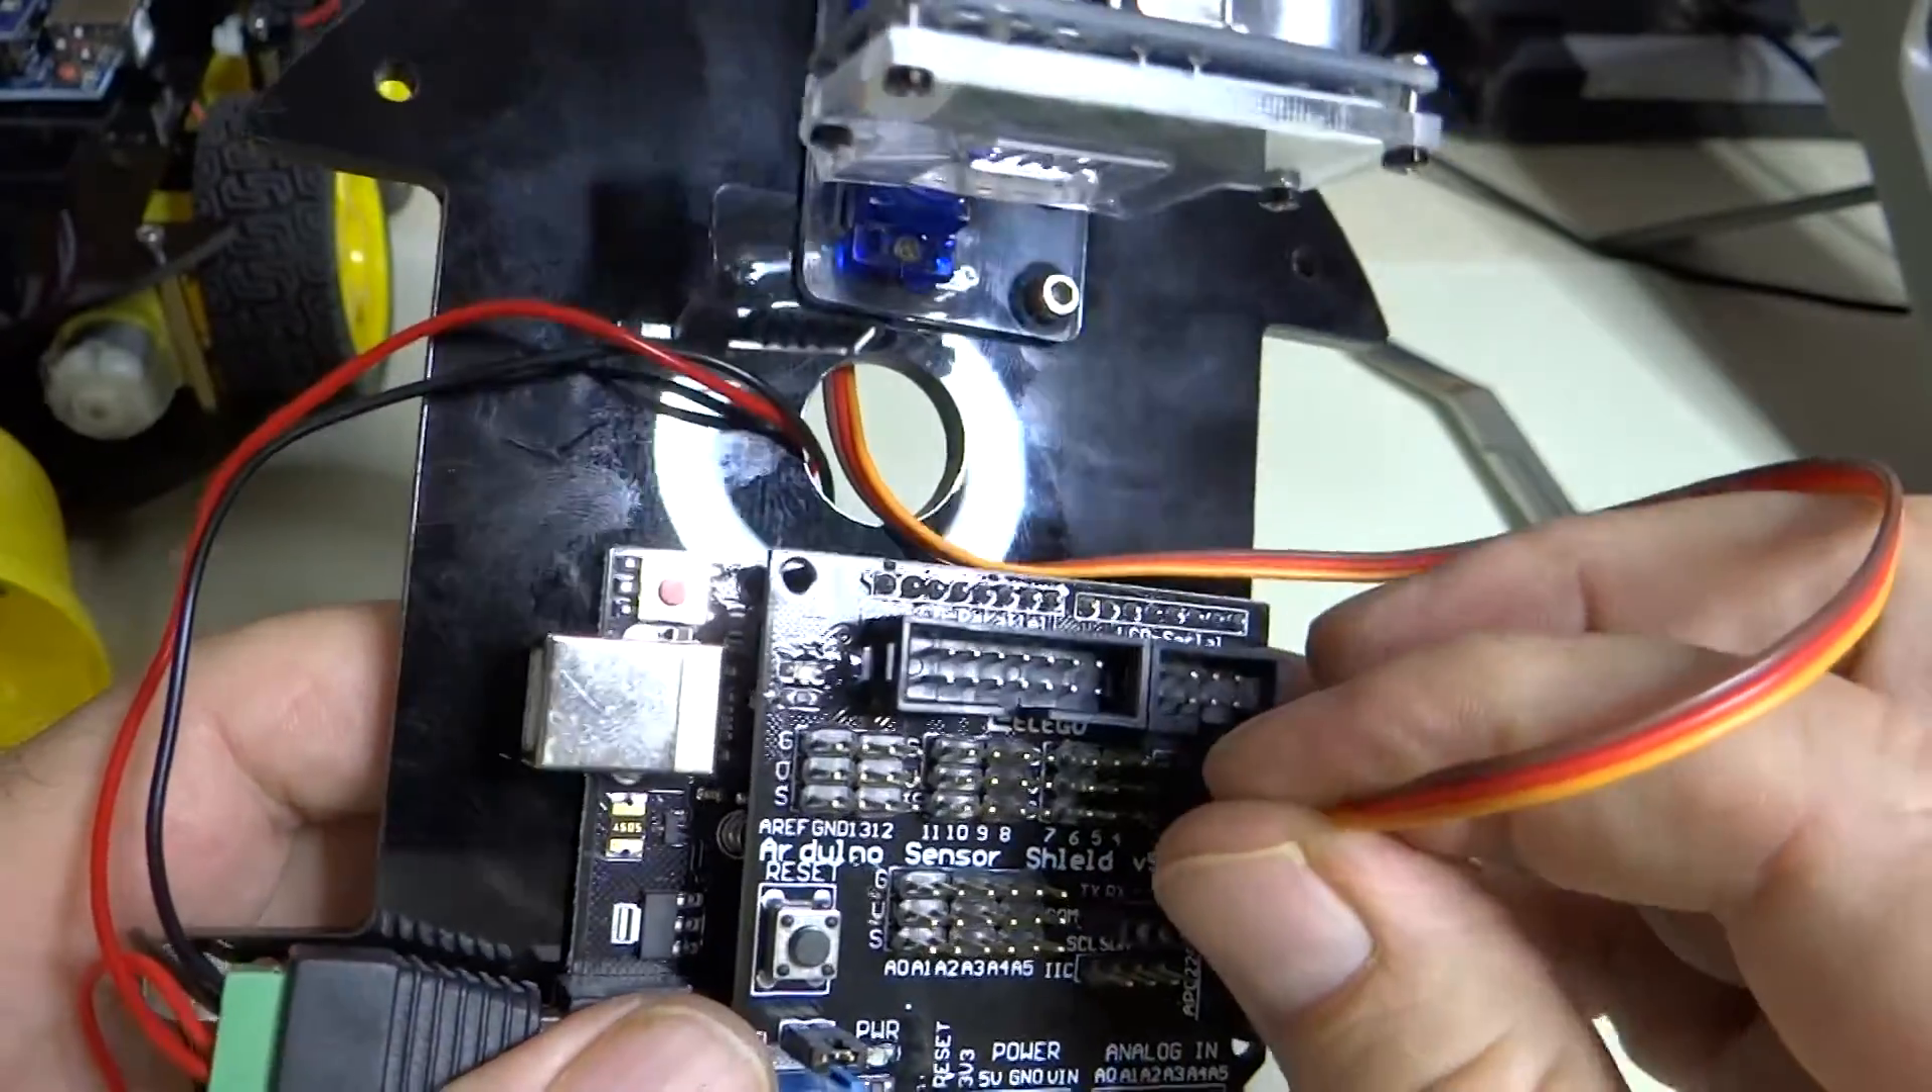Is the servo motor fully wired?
No.